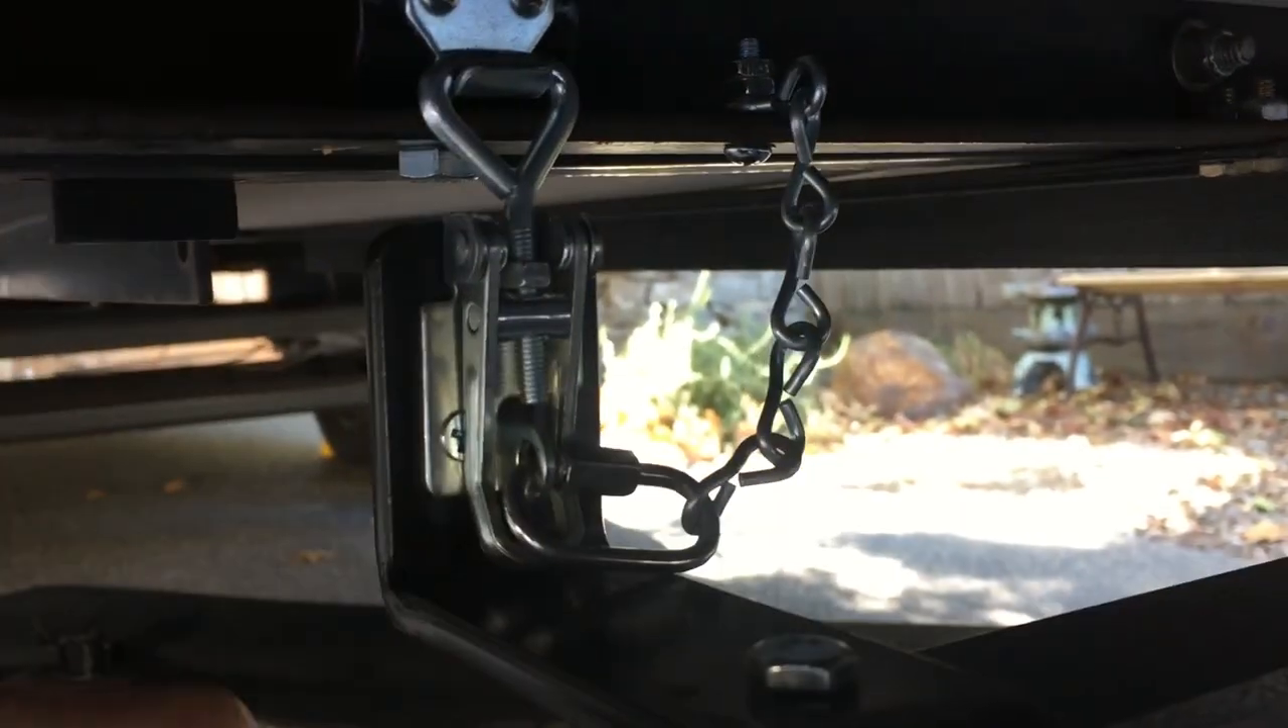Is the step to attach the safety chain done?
Yes.